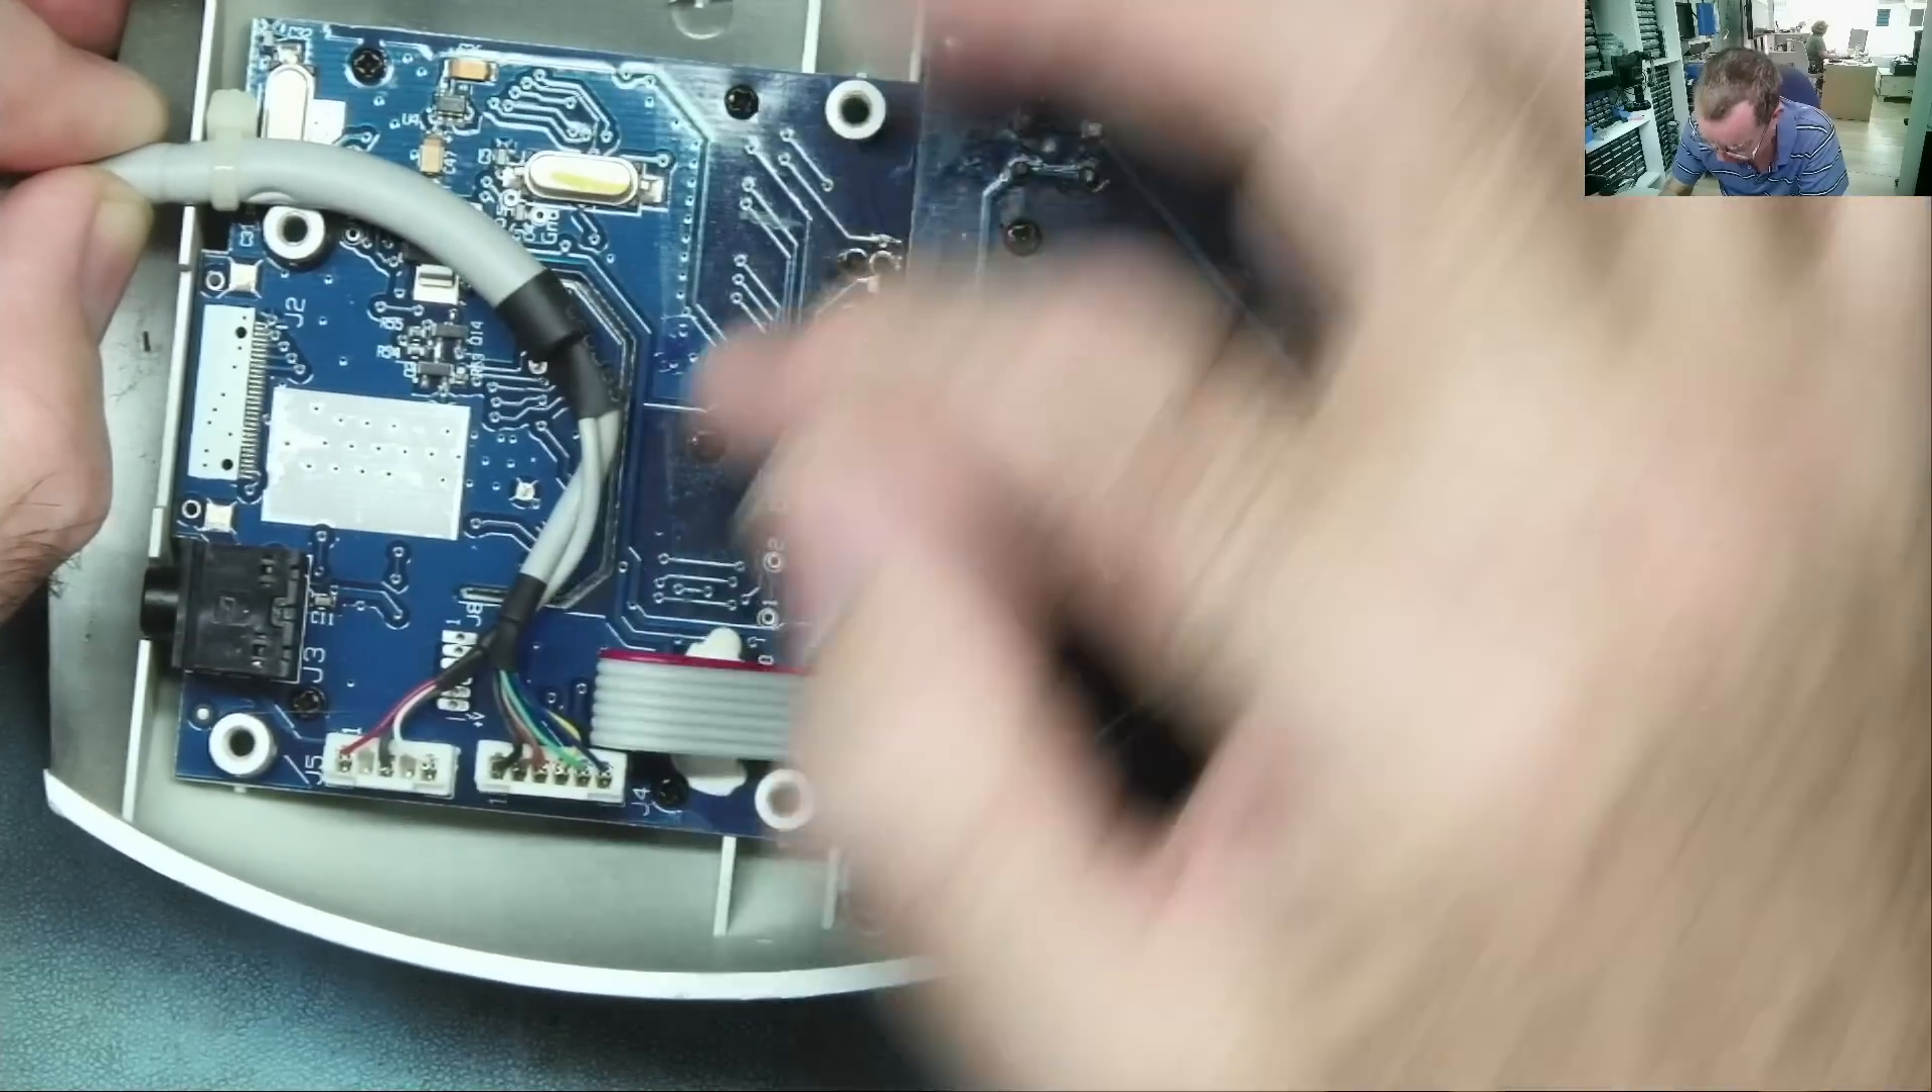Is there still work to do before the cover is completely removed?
No.